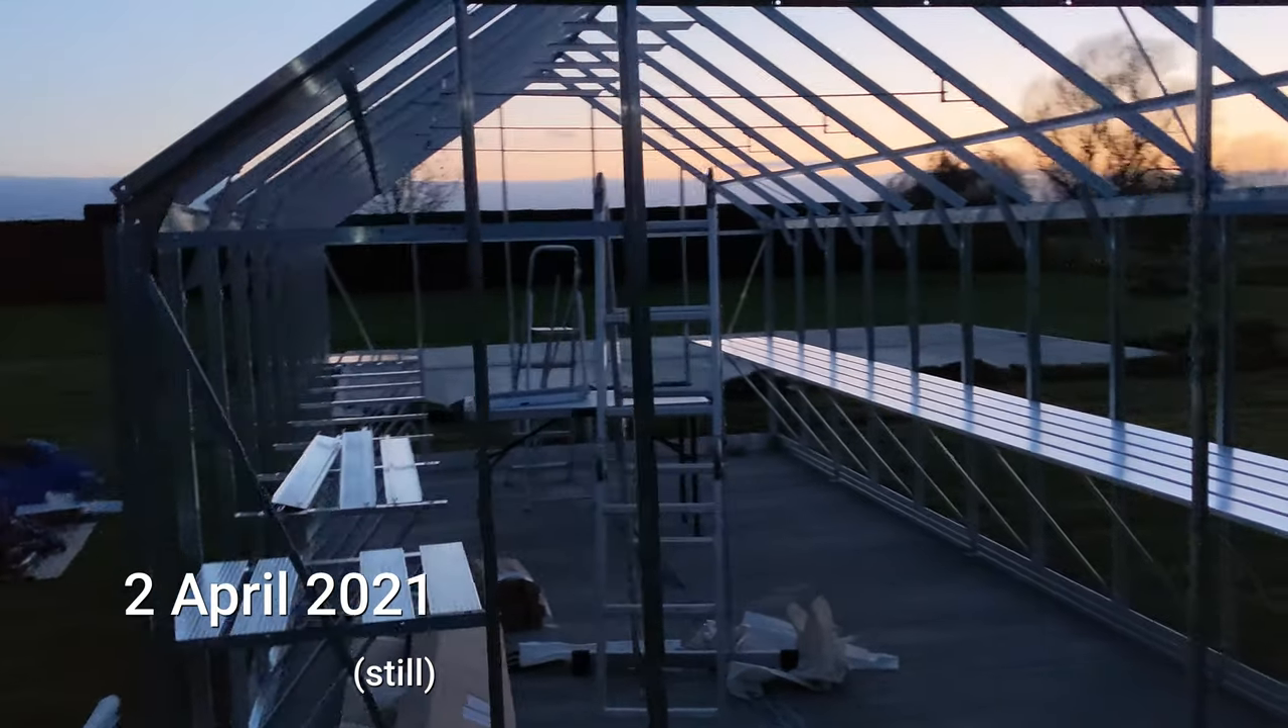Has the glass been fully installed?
No.